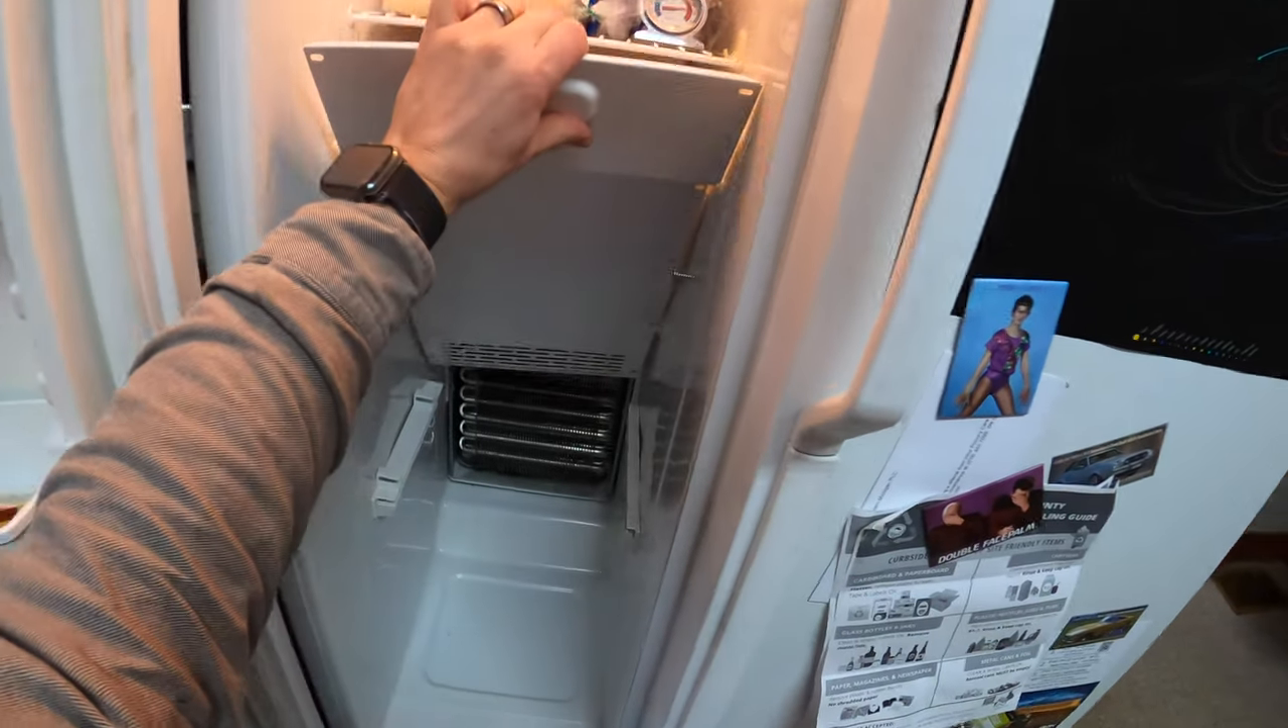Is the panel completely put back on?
No.